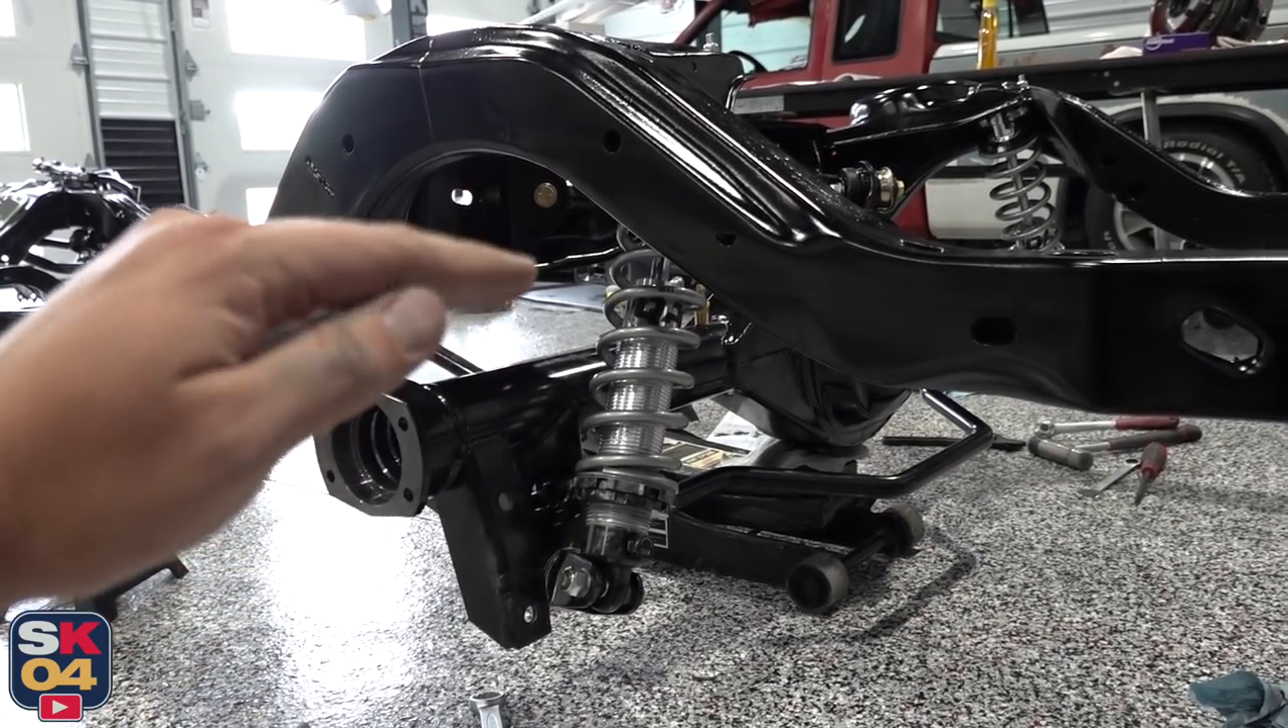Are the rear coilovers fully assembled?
Yes.